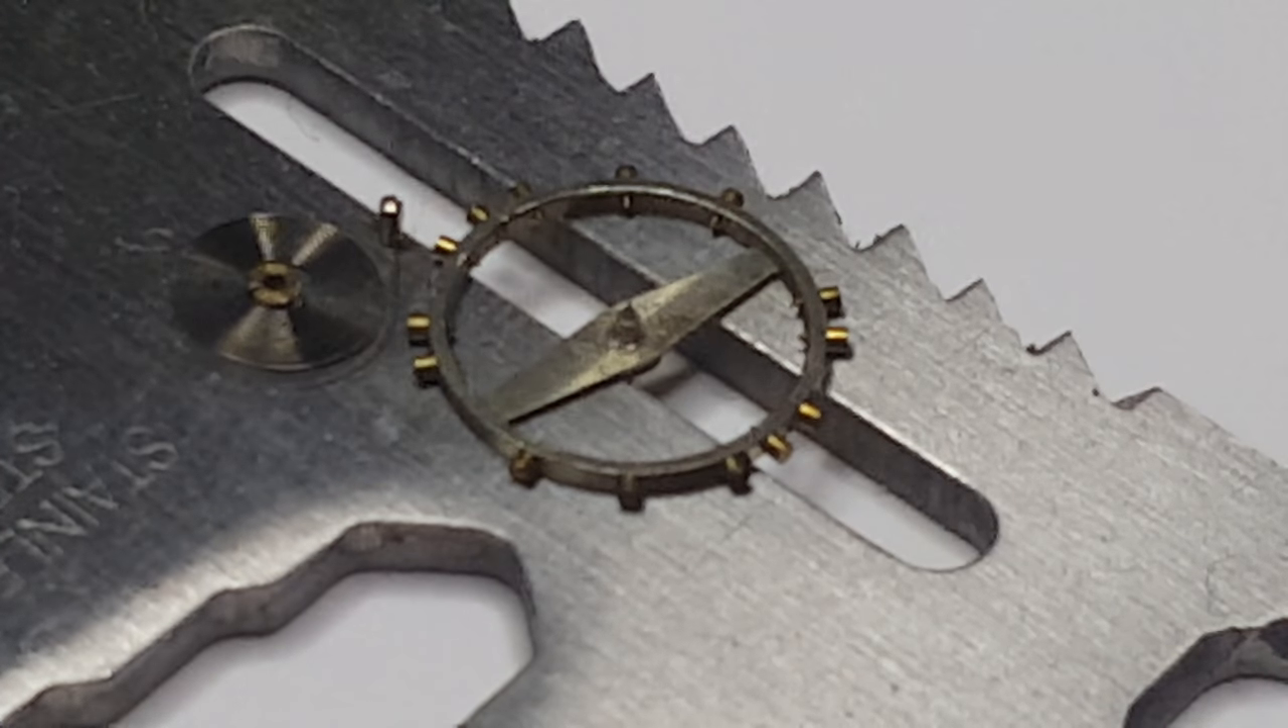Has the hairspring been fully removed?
Yes.